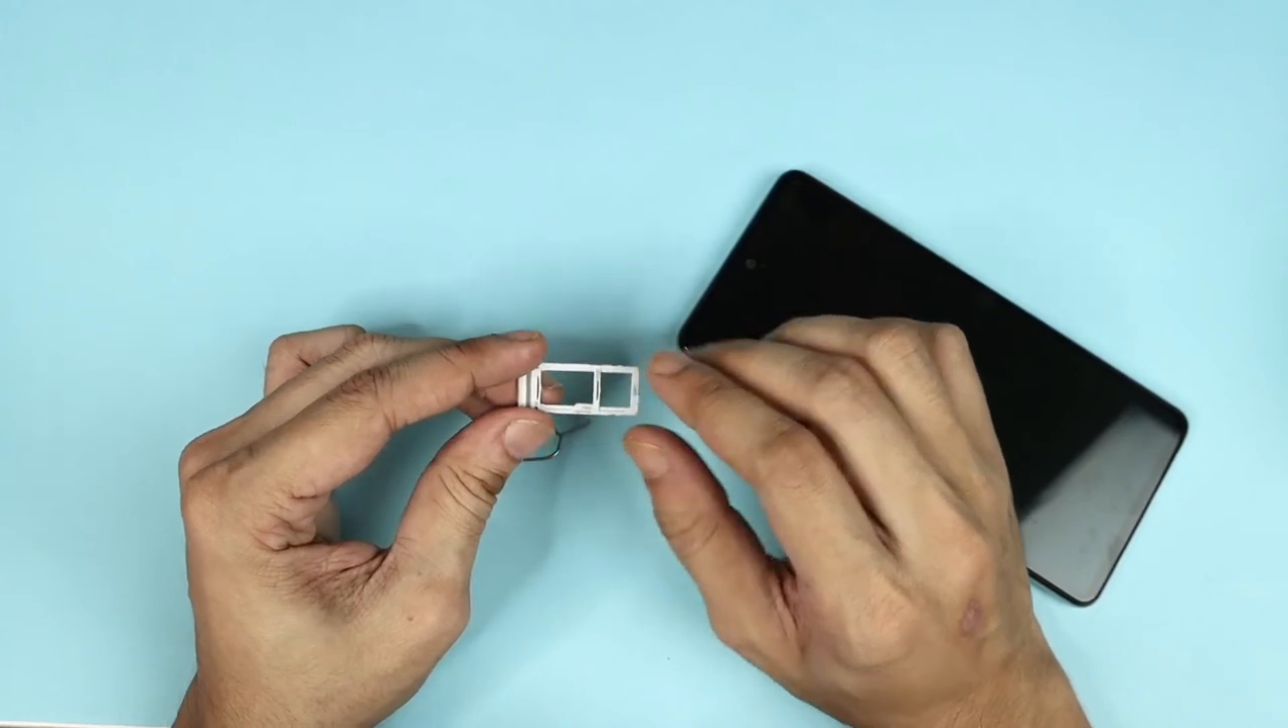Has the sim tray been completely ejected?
Yes.